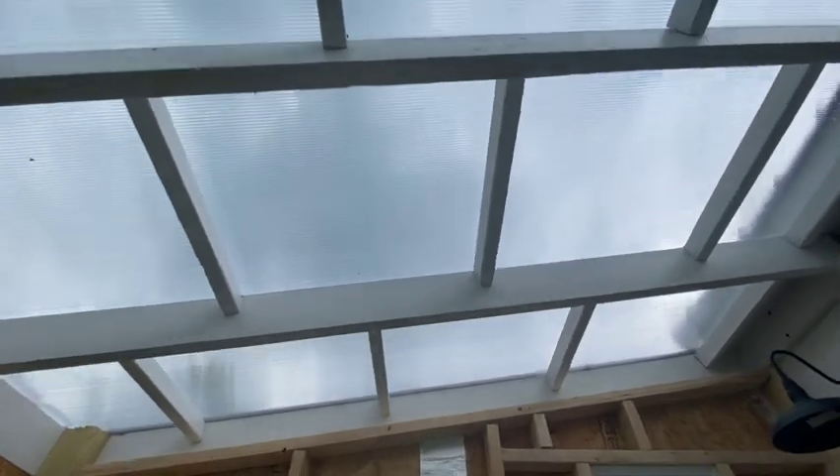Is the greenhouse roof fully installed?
Yes.